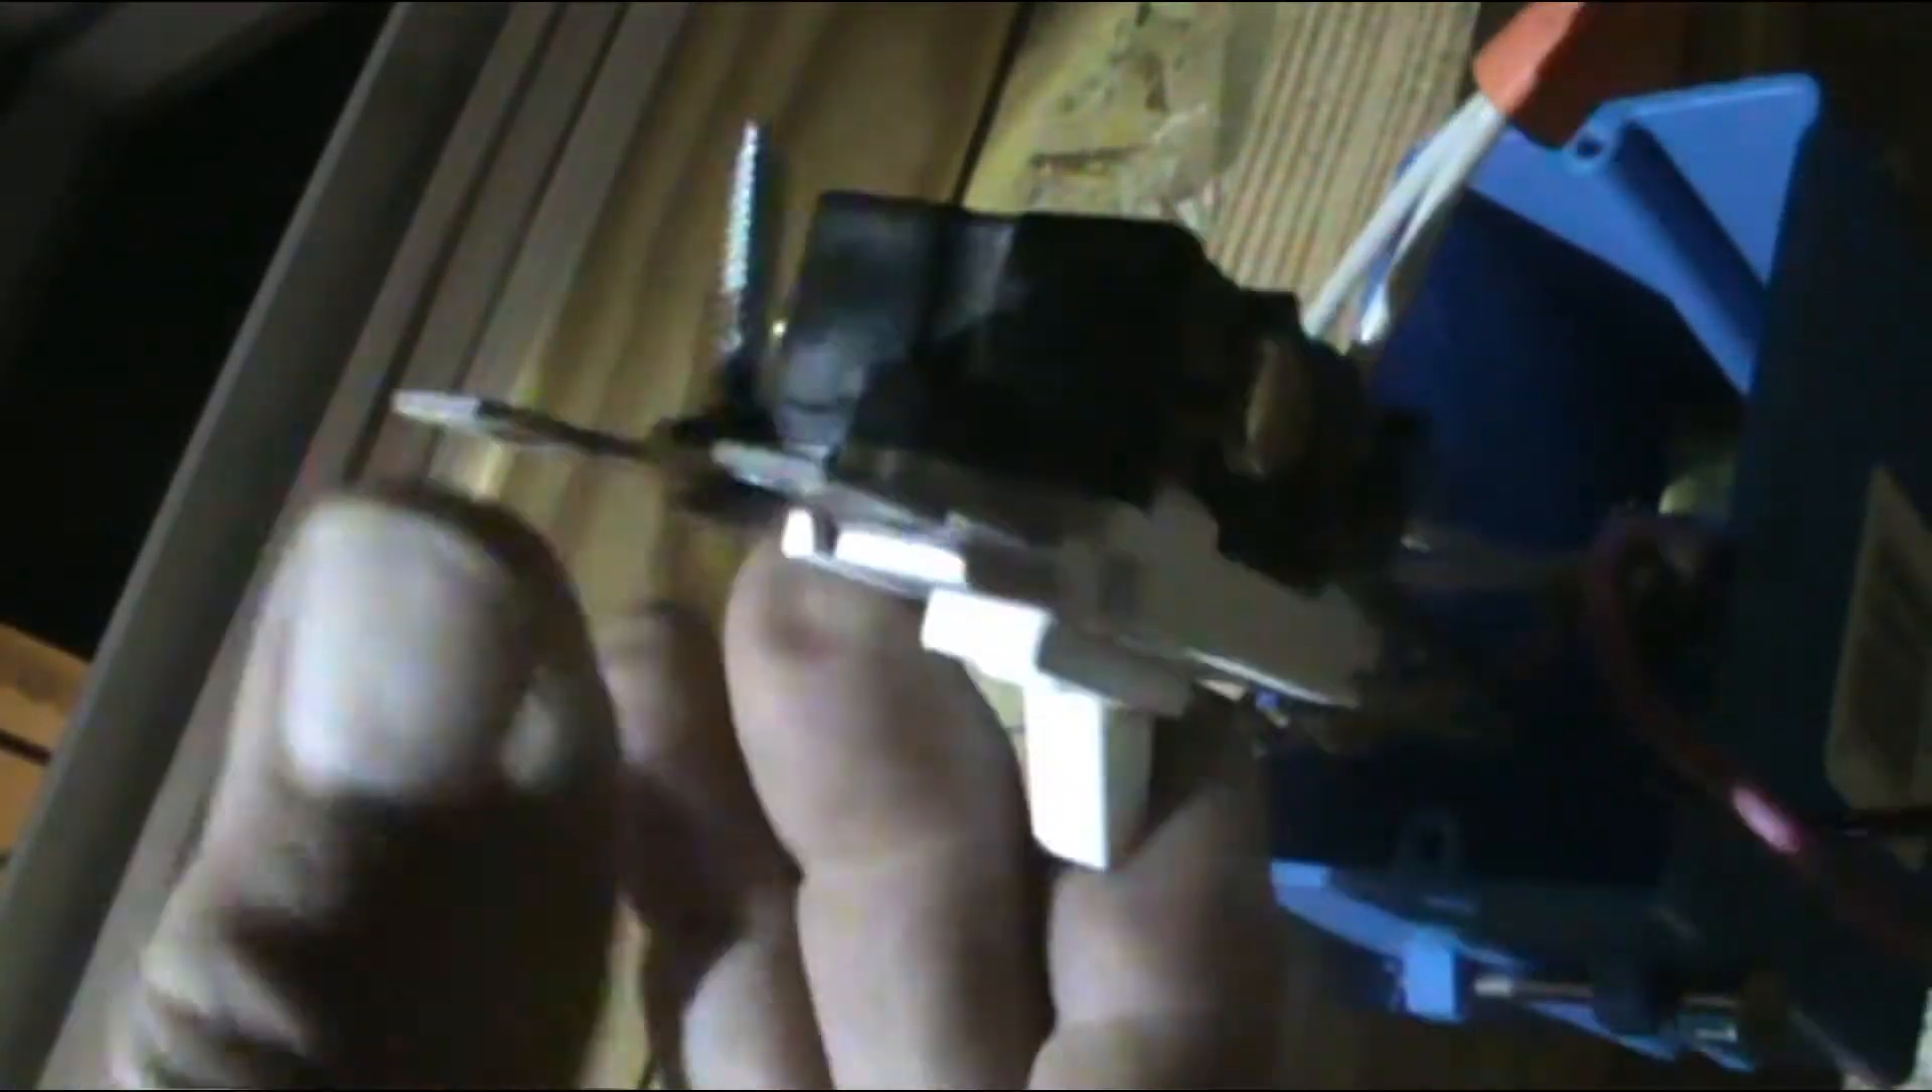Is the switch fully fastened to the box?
No.